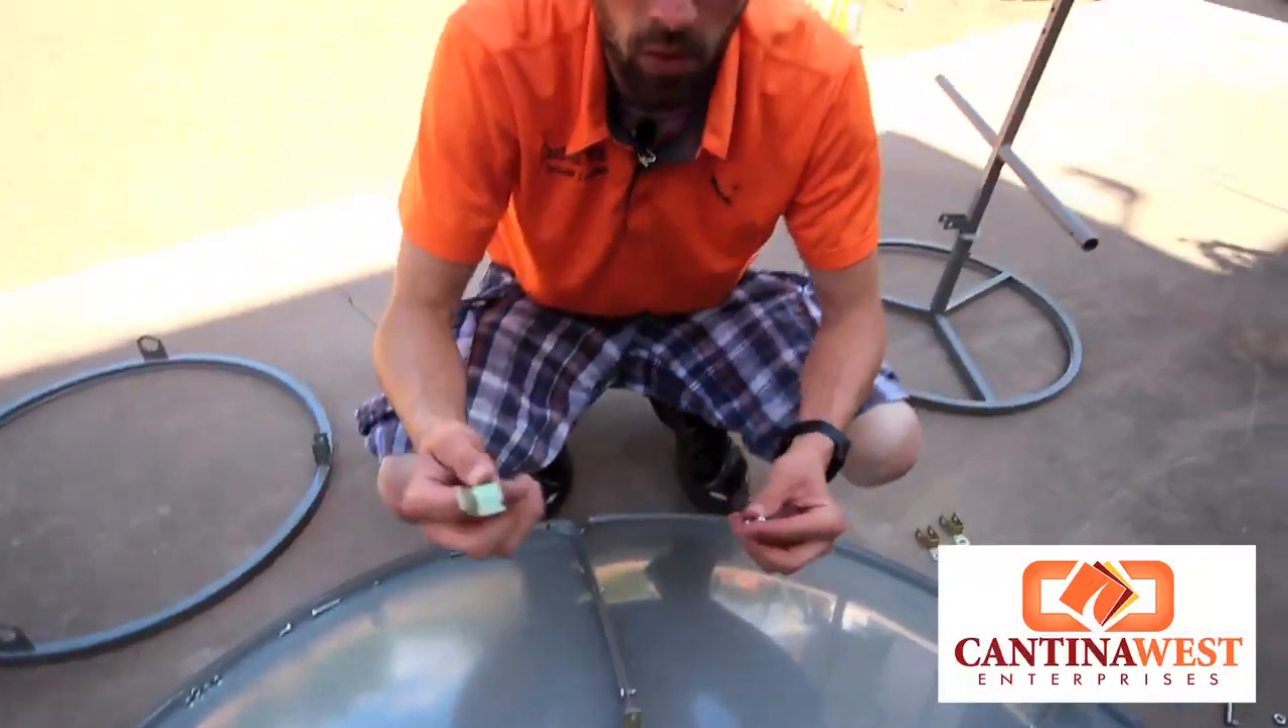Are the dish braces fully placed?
No.